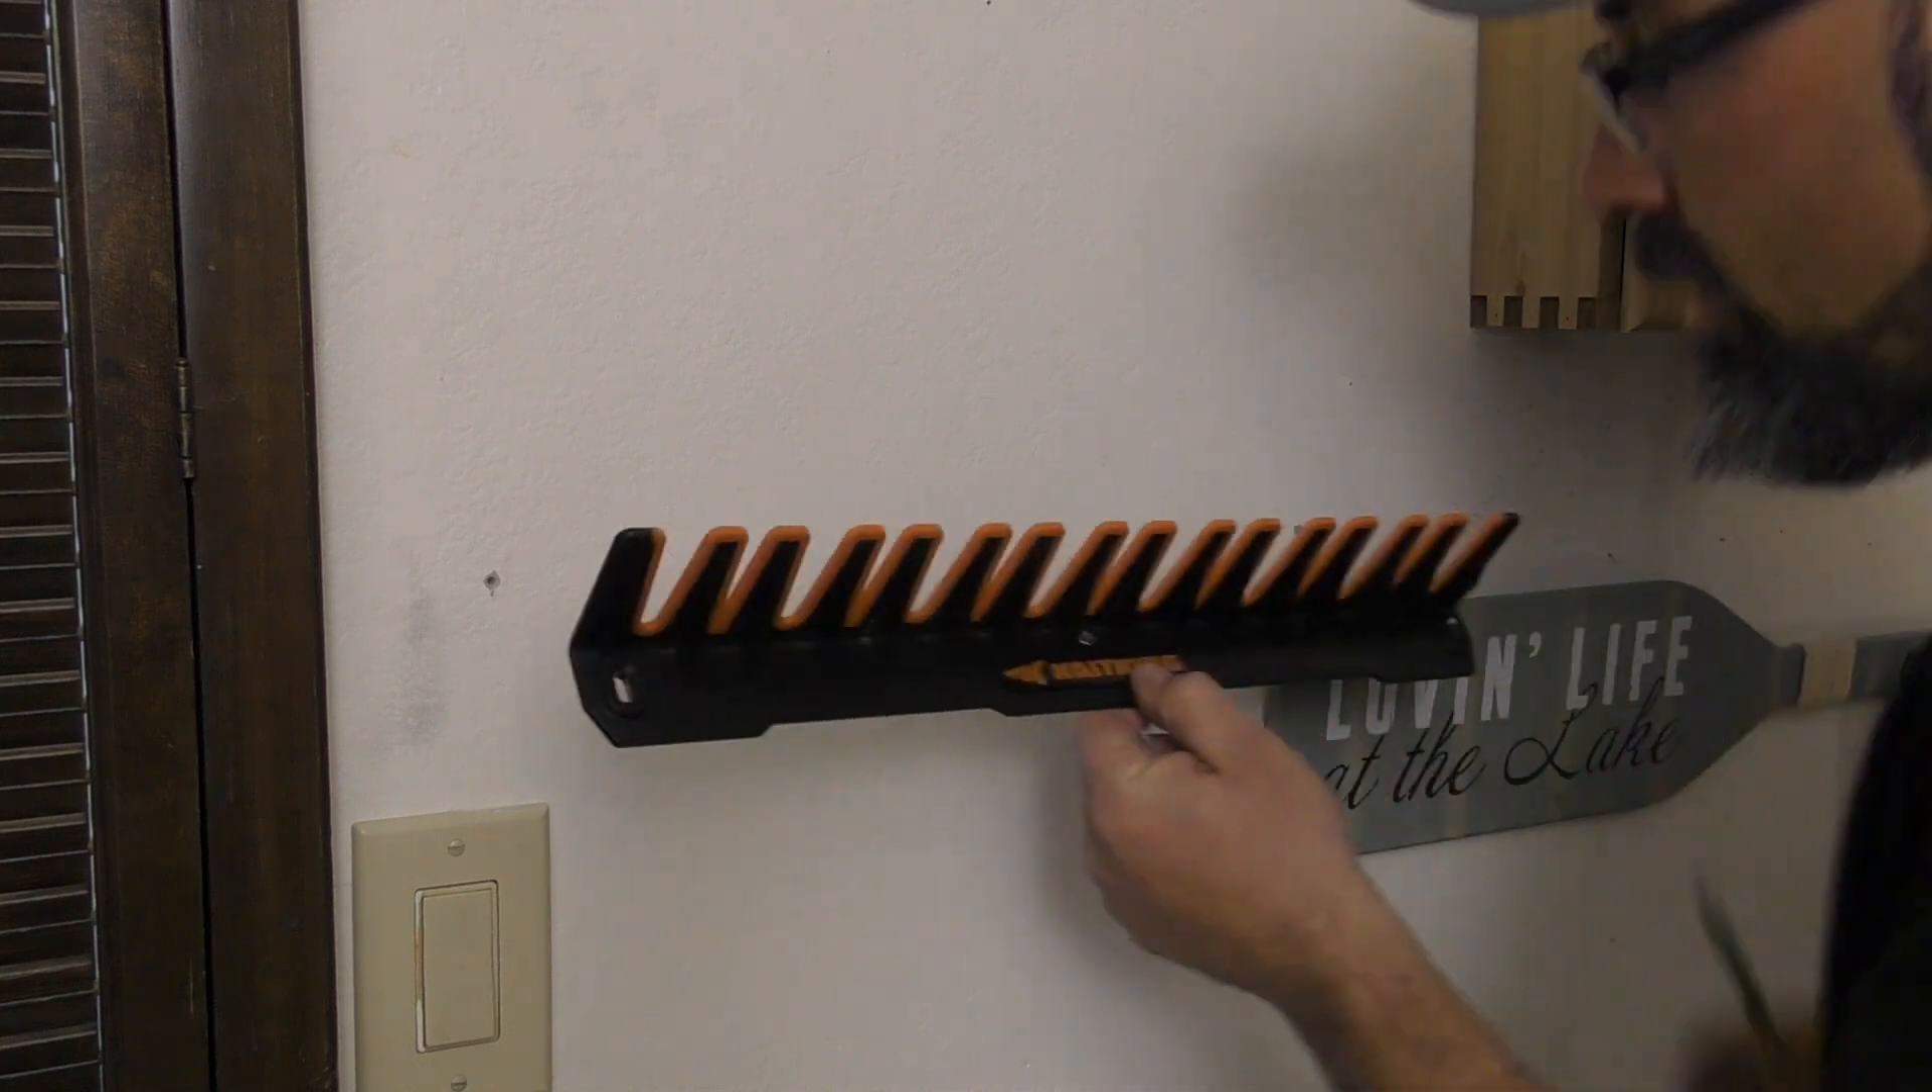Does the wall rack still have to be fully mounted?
Yes.